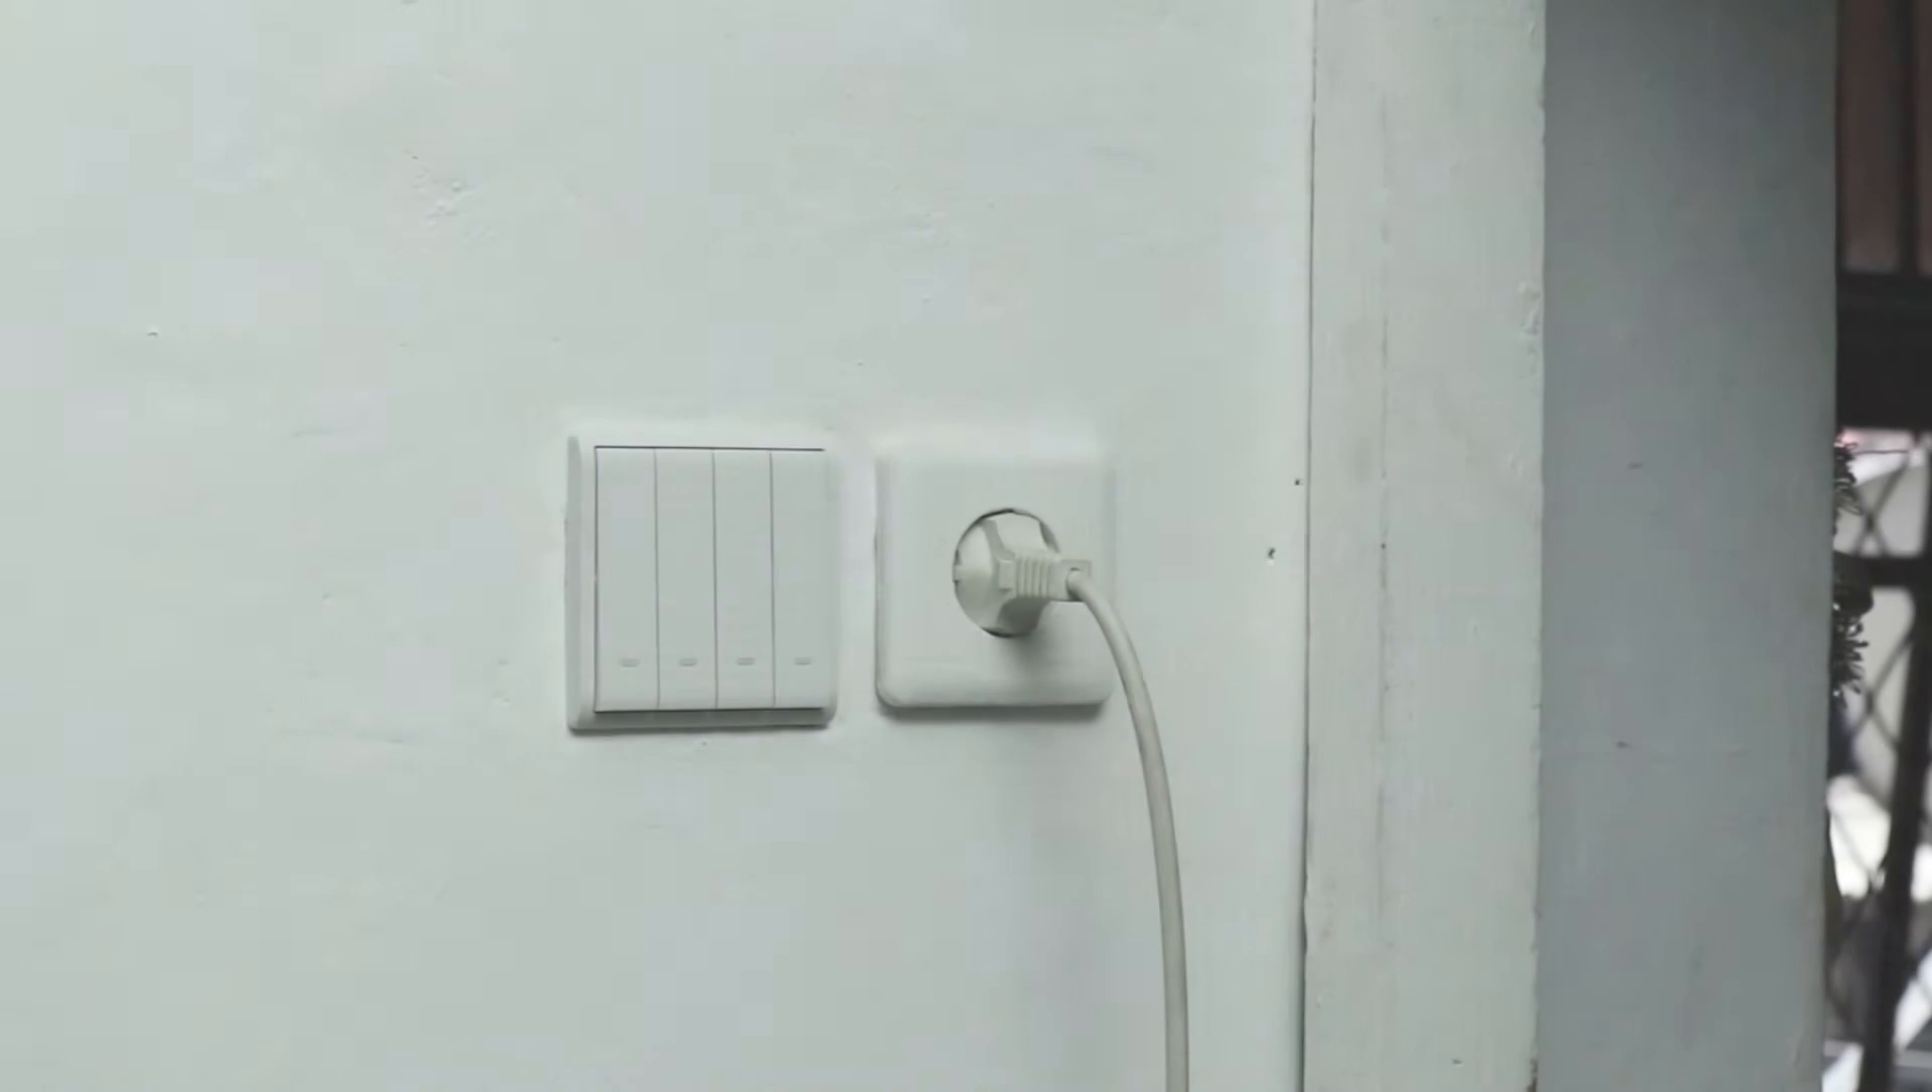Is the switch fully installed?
Yes.